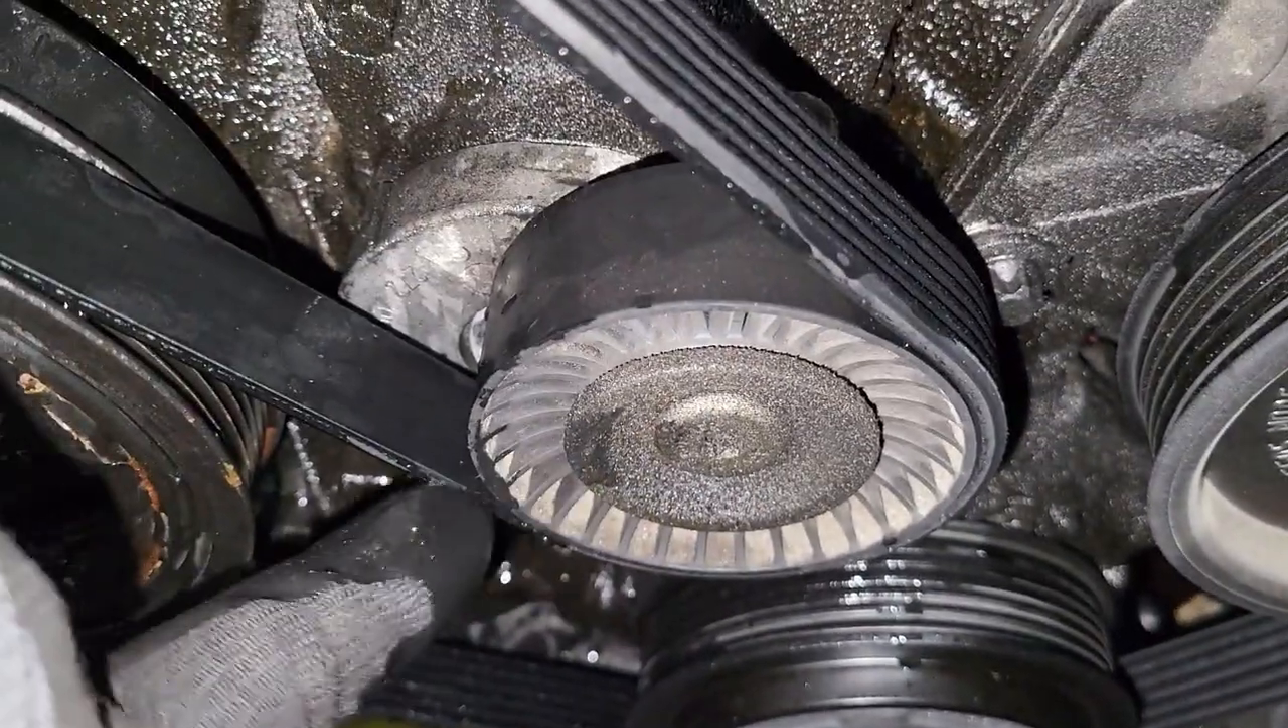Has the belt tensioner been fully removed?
No.